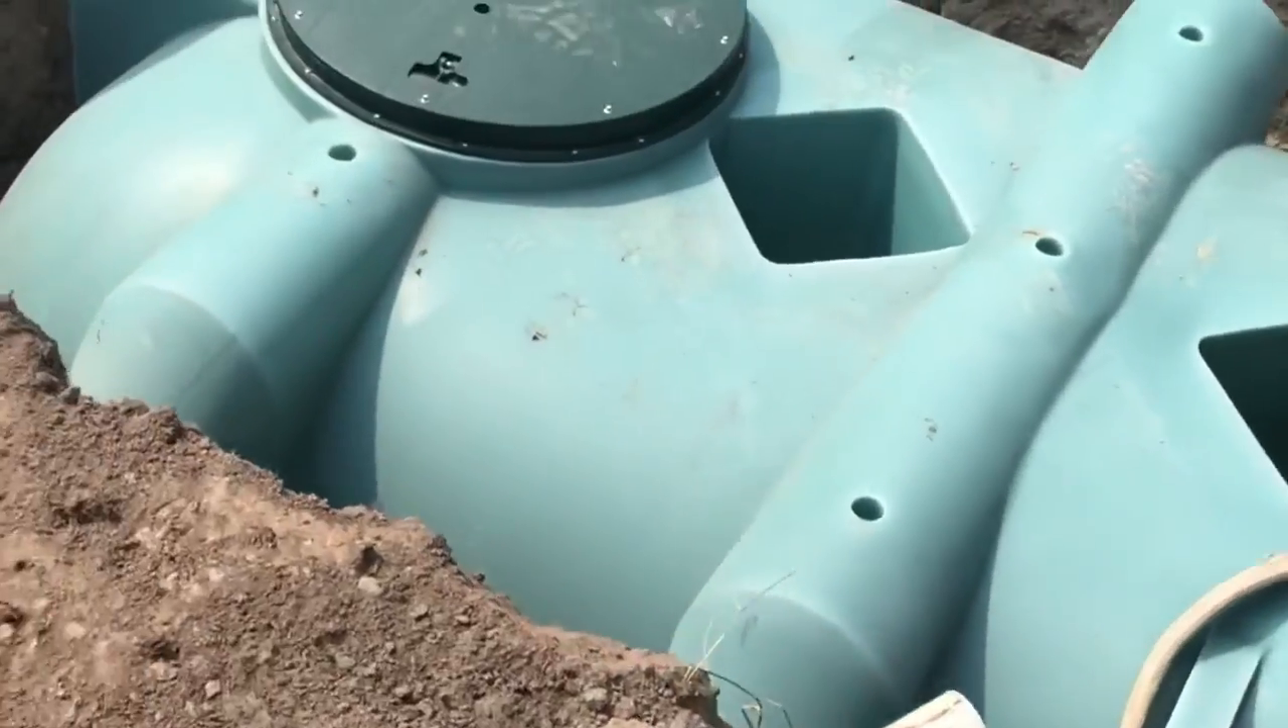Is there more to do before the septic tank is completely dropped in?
No.